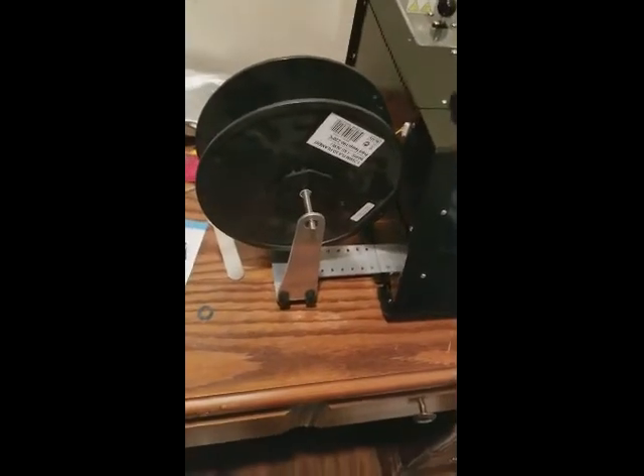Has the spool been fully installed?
Yes.